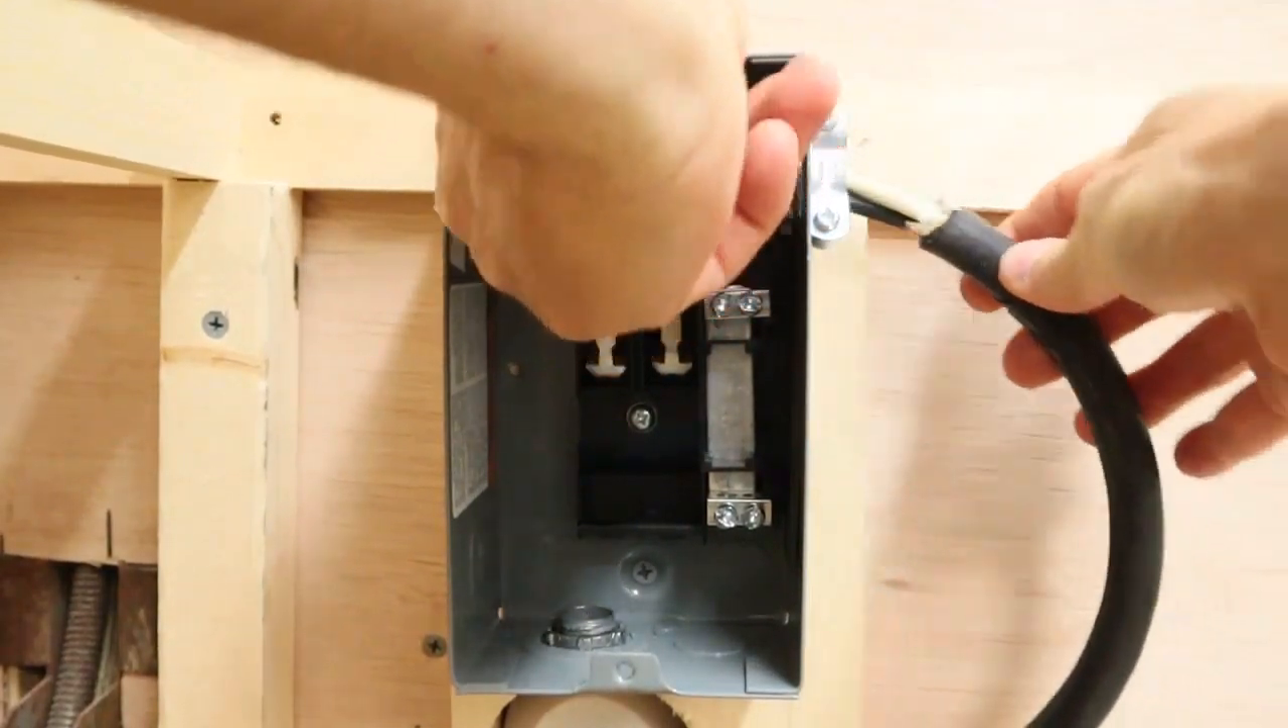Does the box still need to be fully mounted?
No.